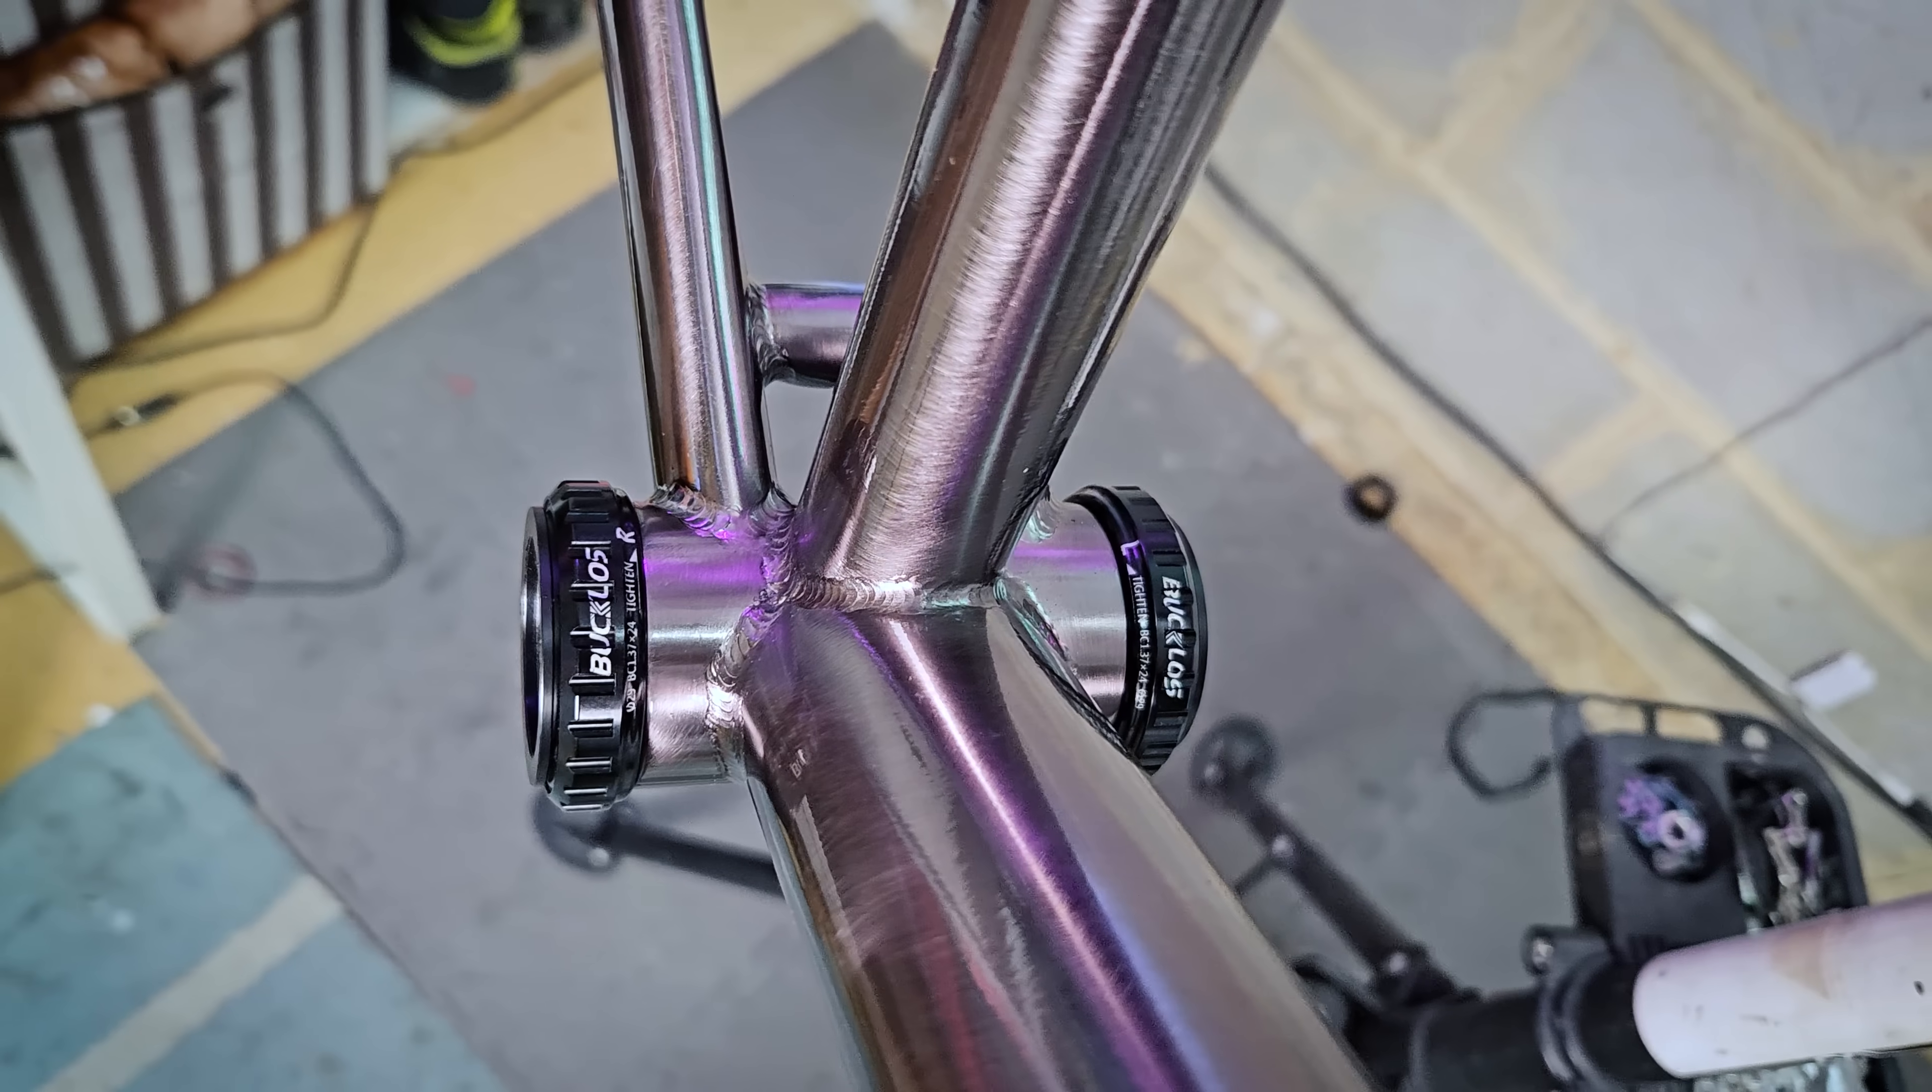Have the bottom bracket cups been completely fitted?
Yes.